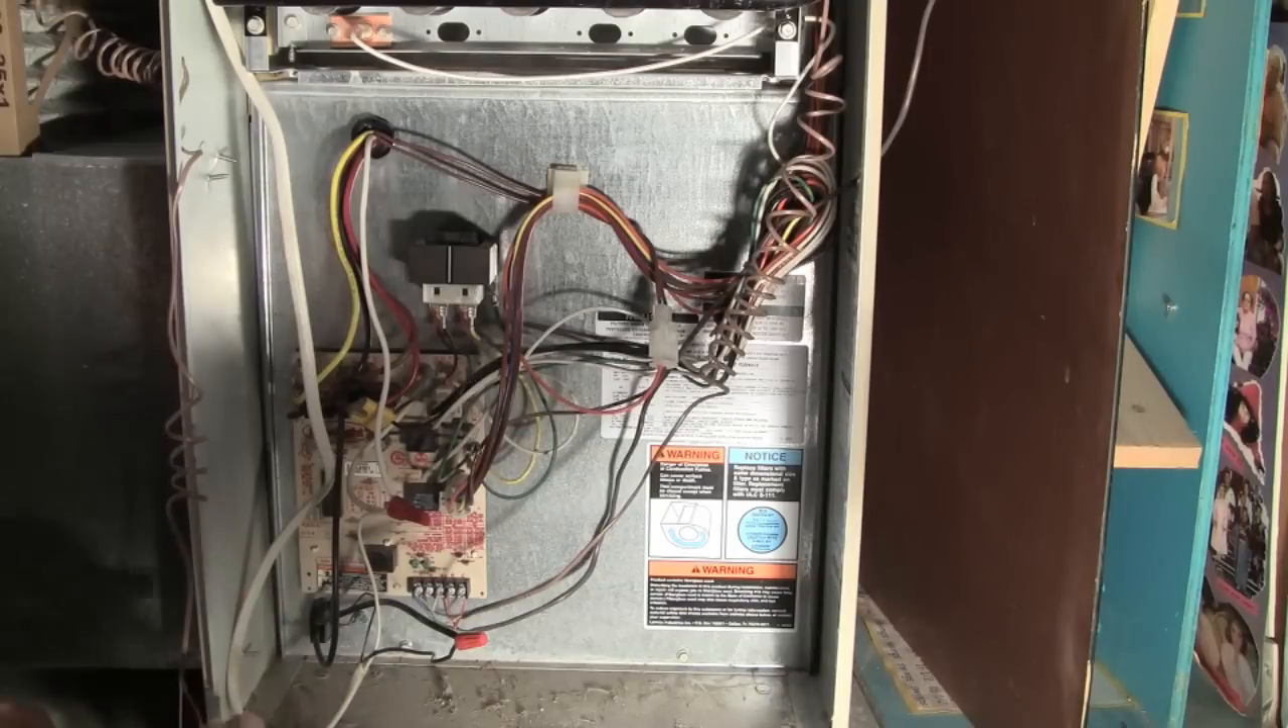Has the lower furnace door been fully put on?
No.